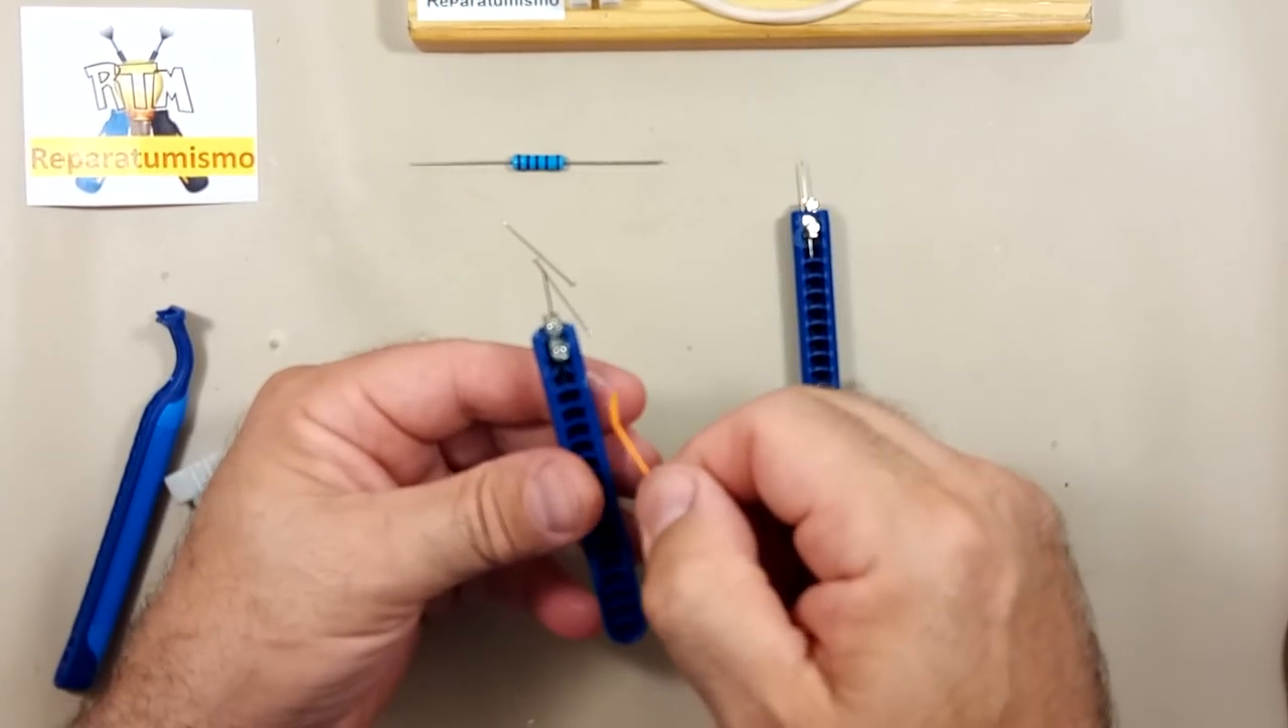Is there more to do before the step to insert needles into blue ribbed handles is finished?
No.